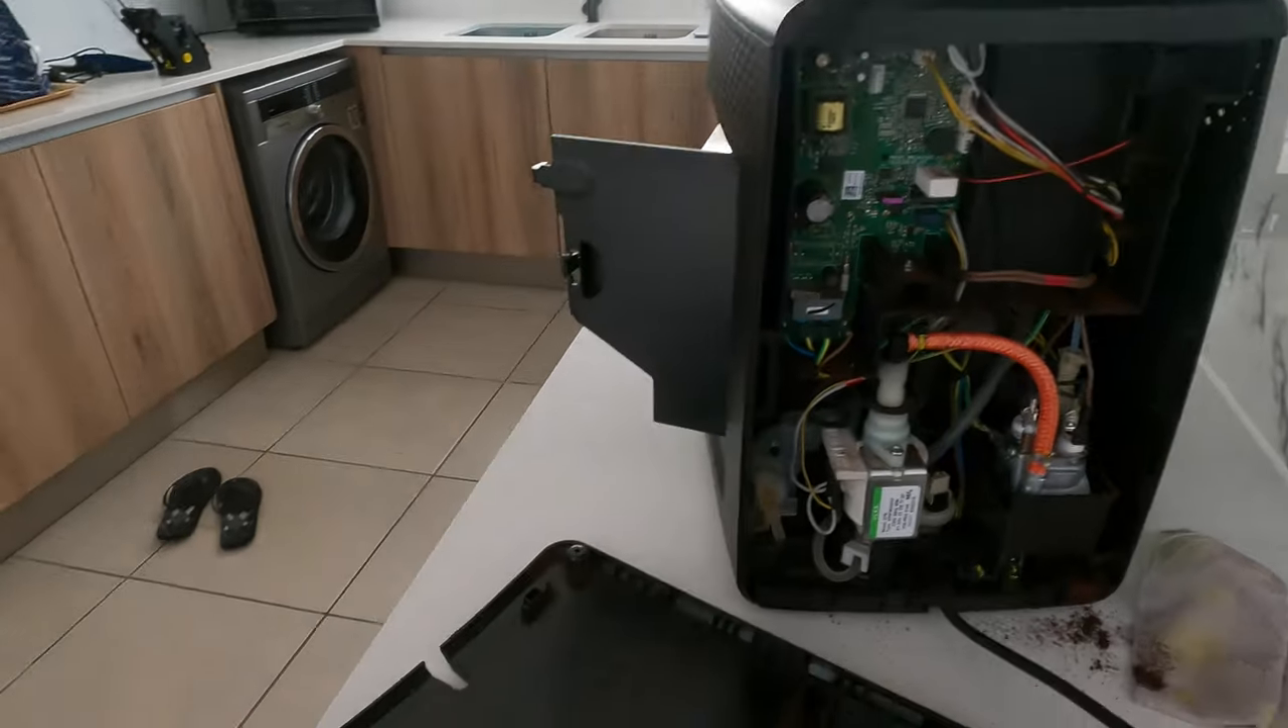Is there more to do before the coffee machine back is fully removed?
No.